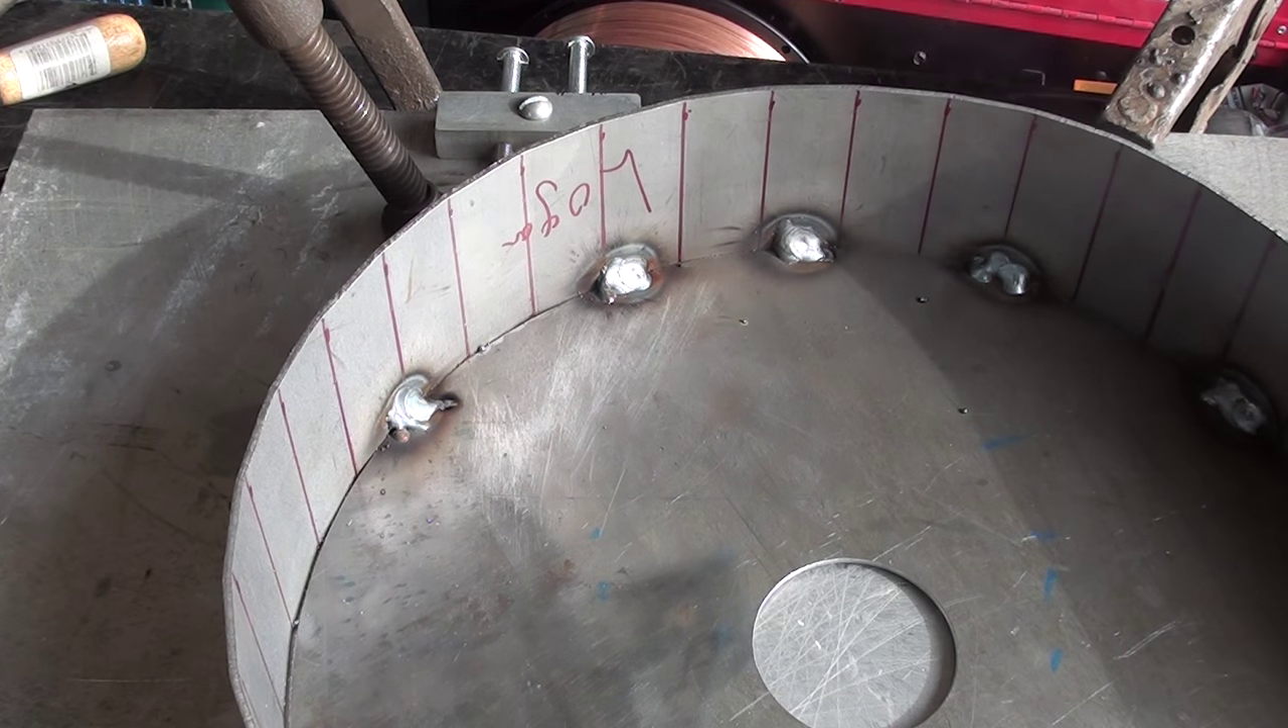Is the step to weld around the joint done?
No.